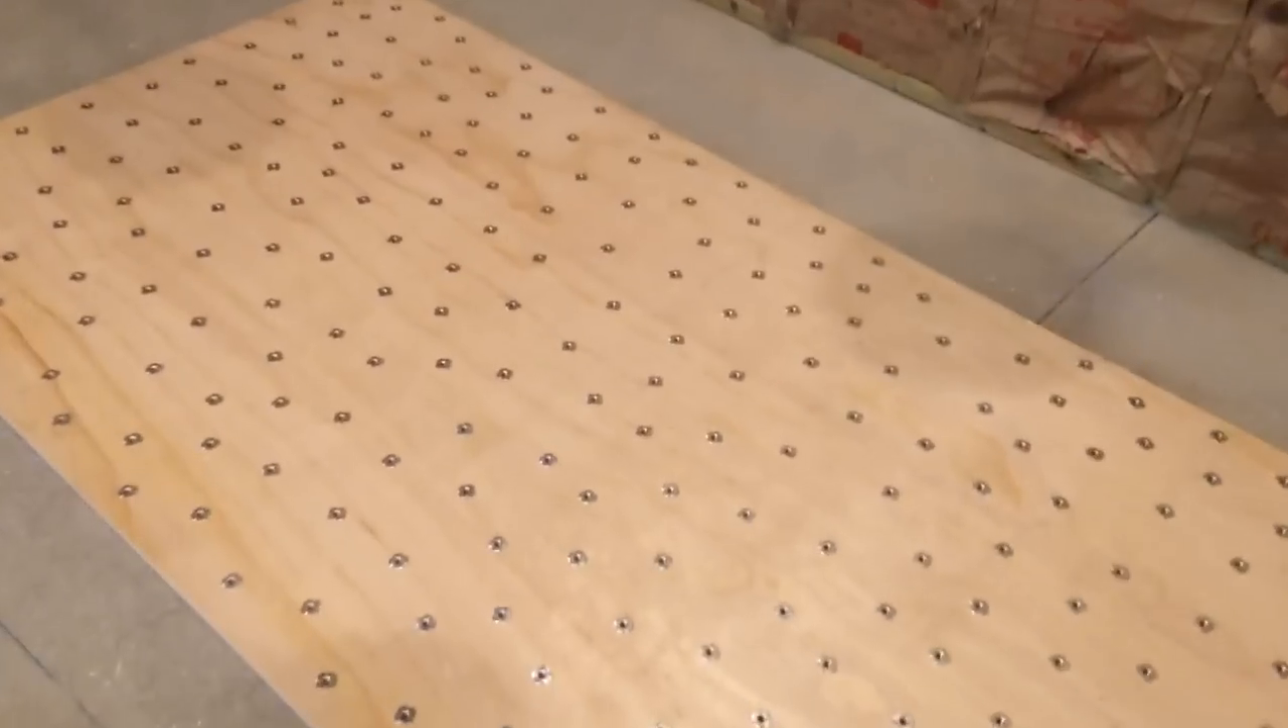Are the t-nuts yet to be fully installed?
No.